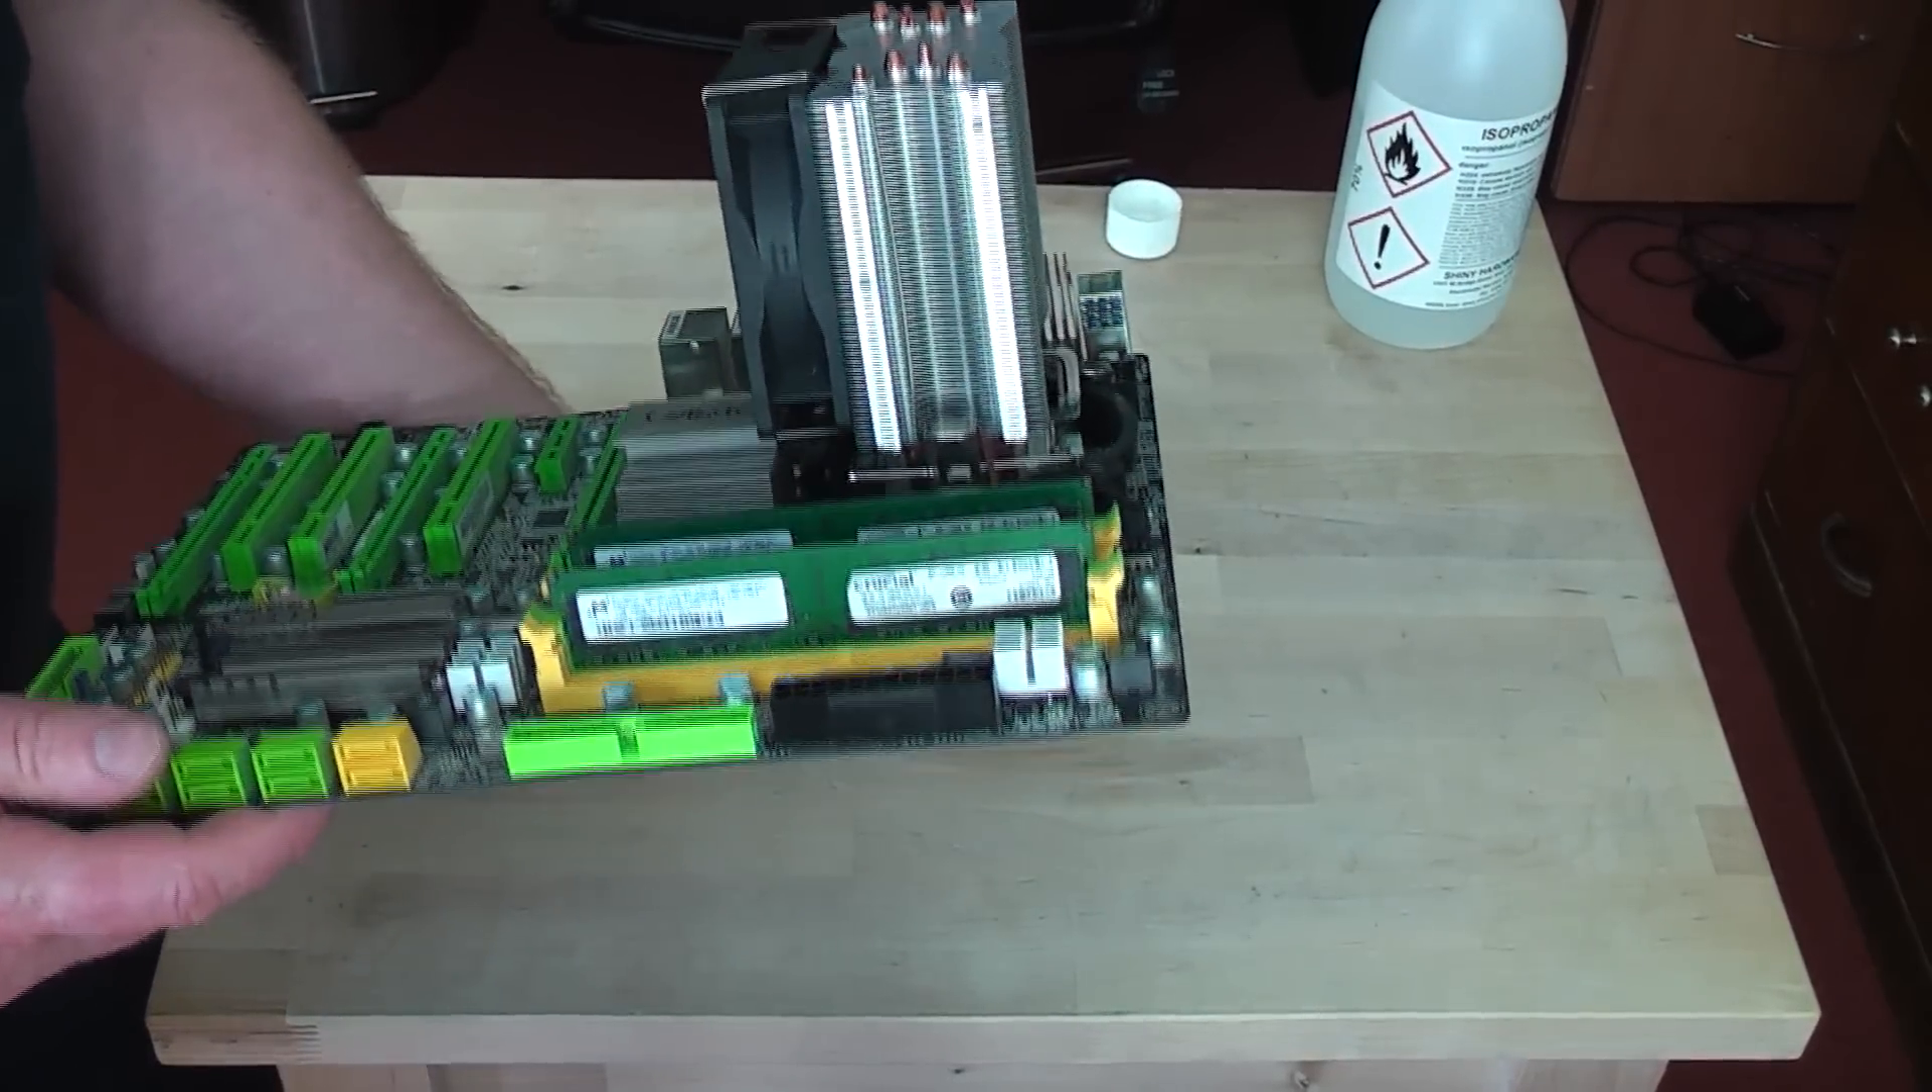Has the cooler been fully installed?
Yes.